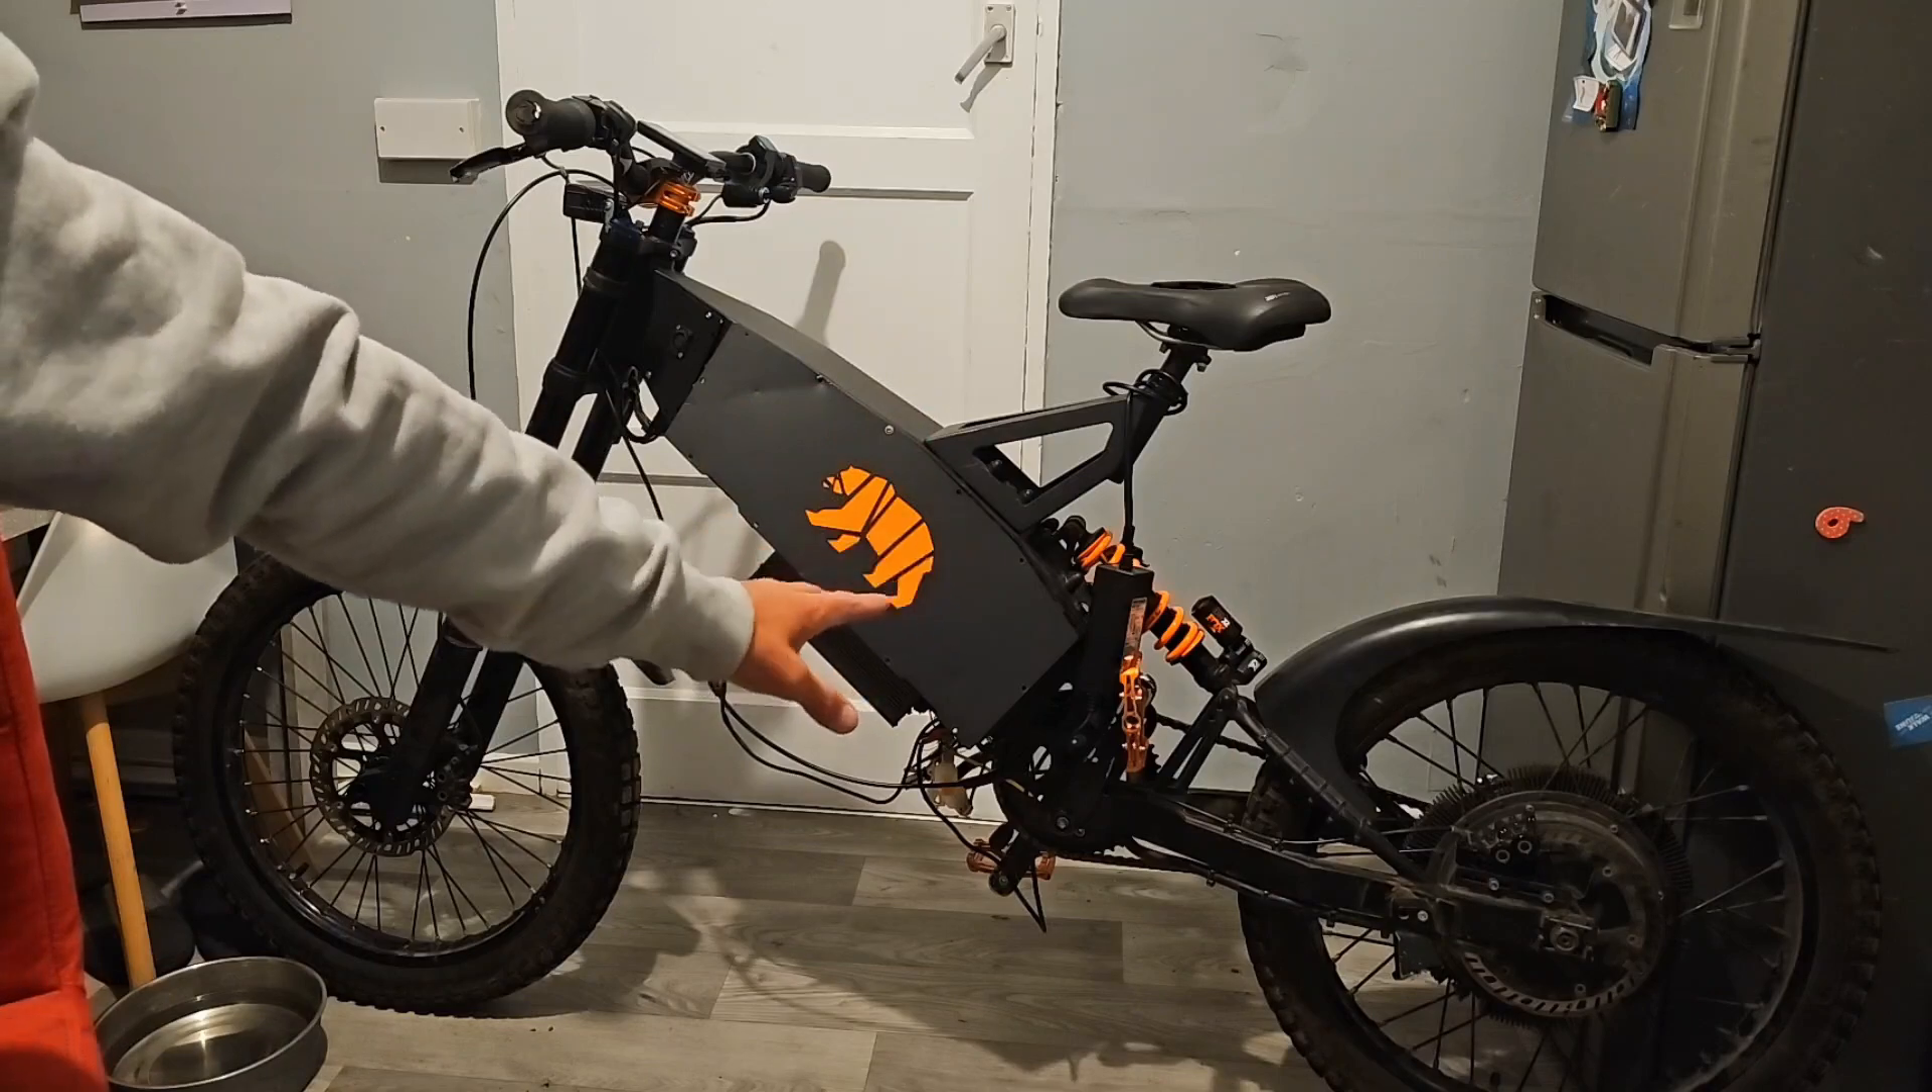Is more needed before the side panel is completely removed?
Yes.